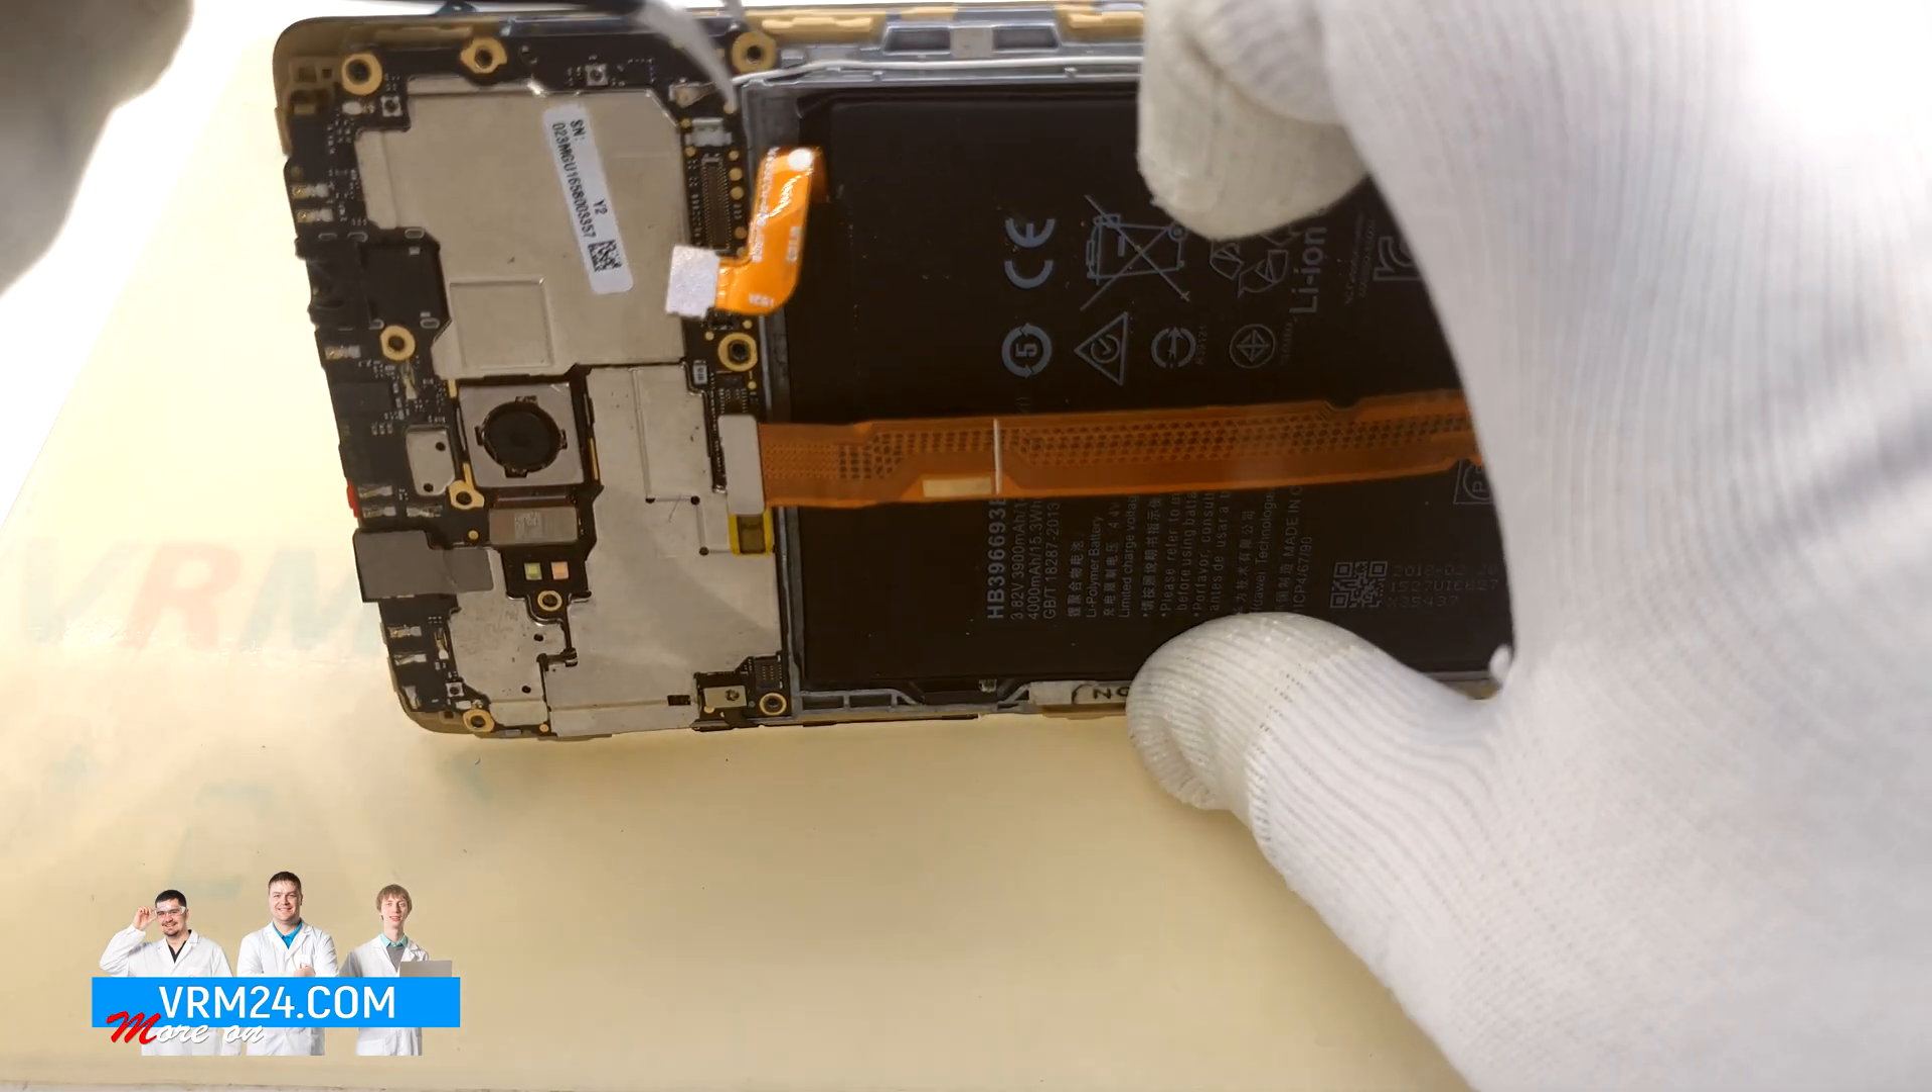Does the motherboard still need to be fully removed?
Yes.